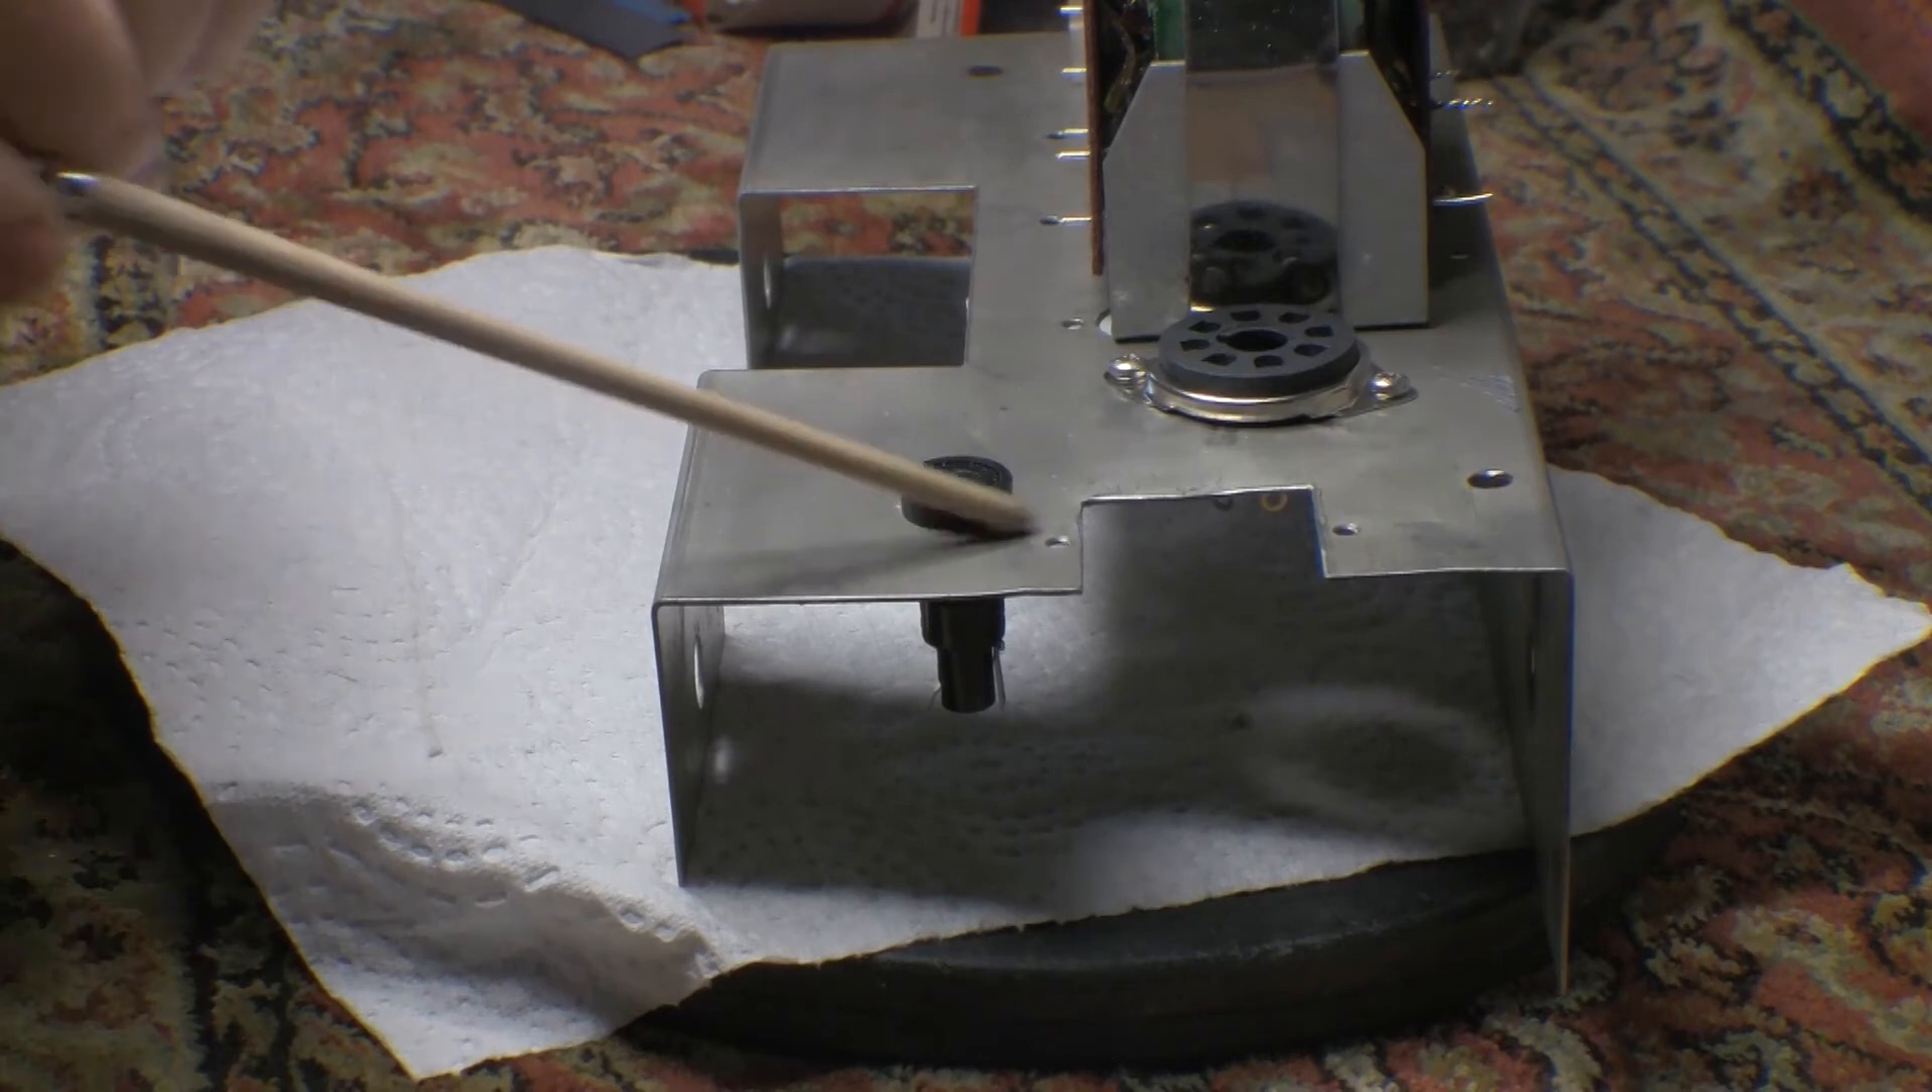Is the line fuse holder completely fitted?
Yes.